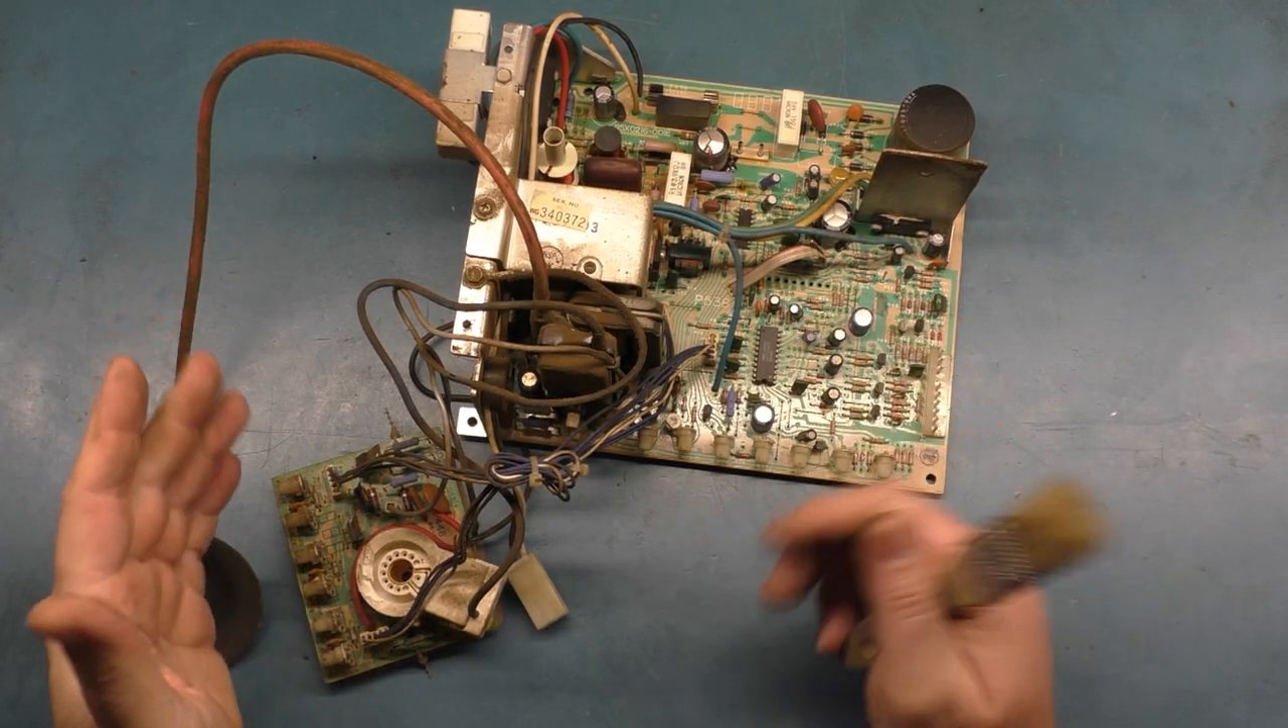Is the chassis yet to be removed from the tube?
No.